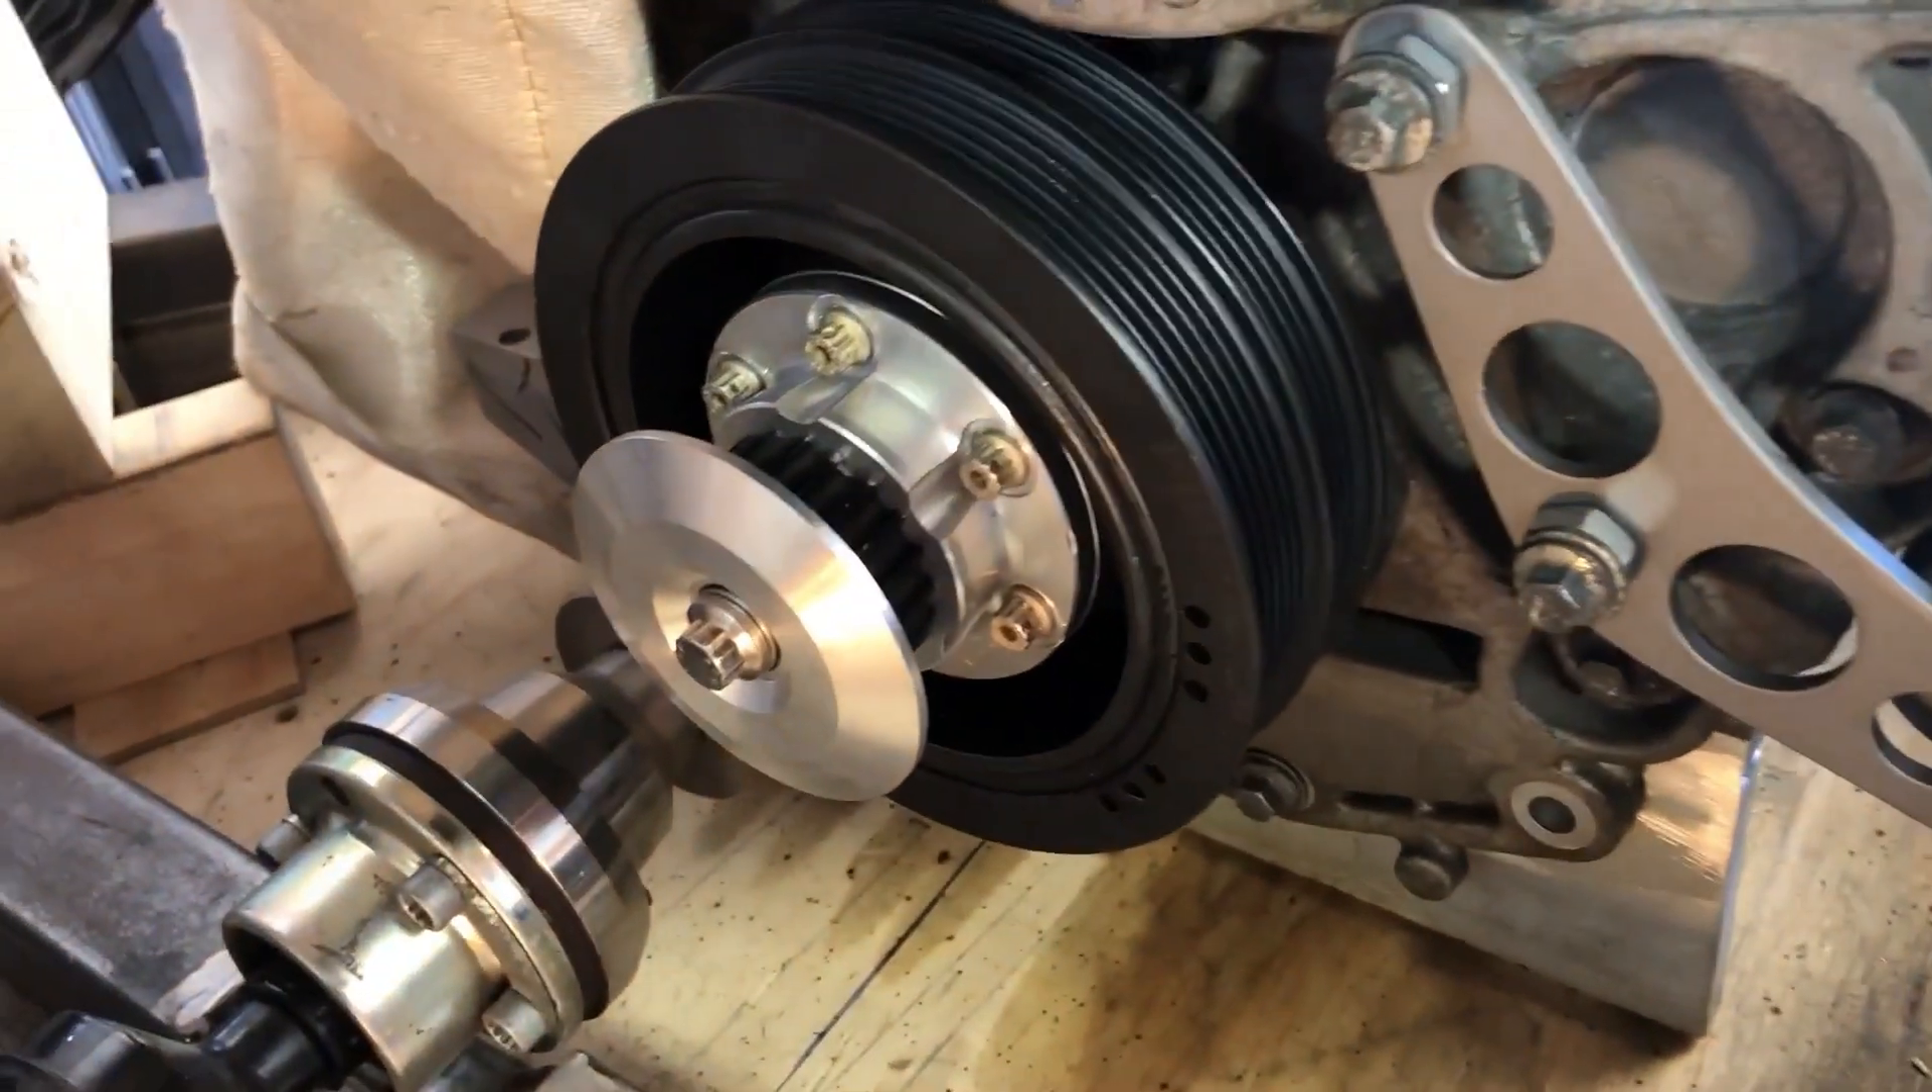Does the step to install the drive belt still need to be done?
Yes.